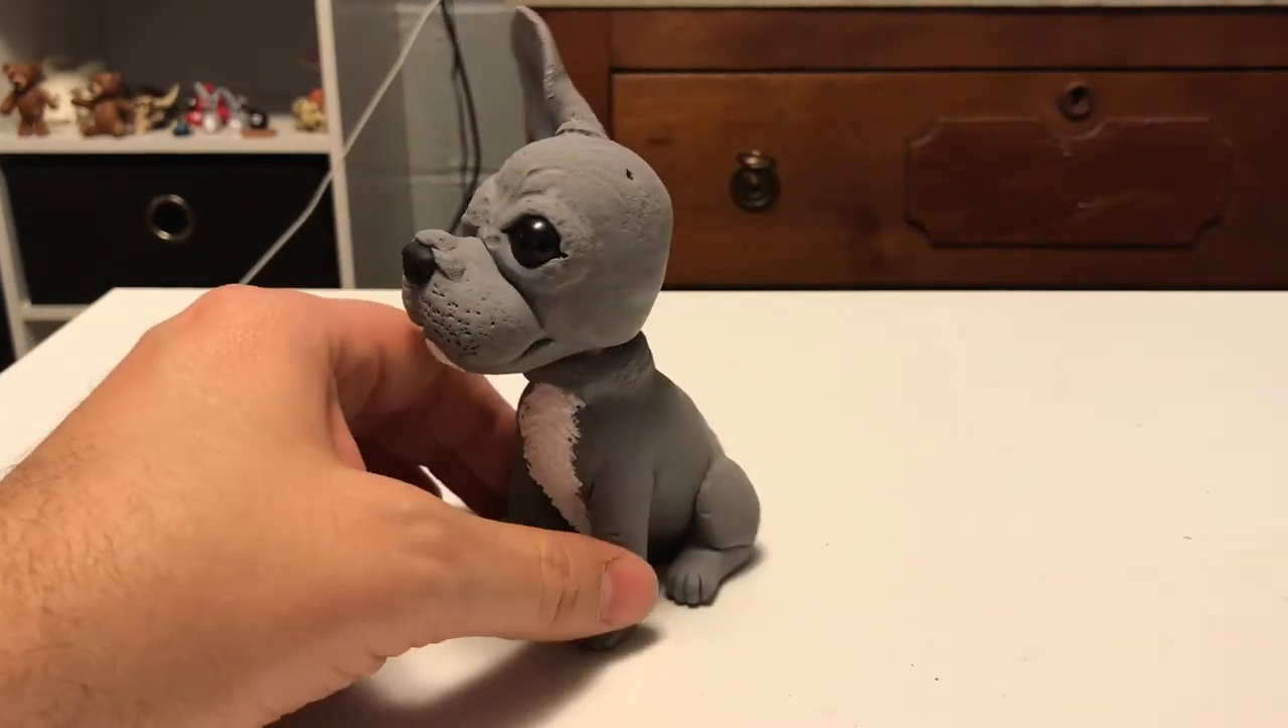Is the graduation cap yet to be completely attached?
Yes.